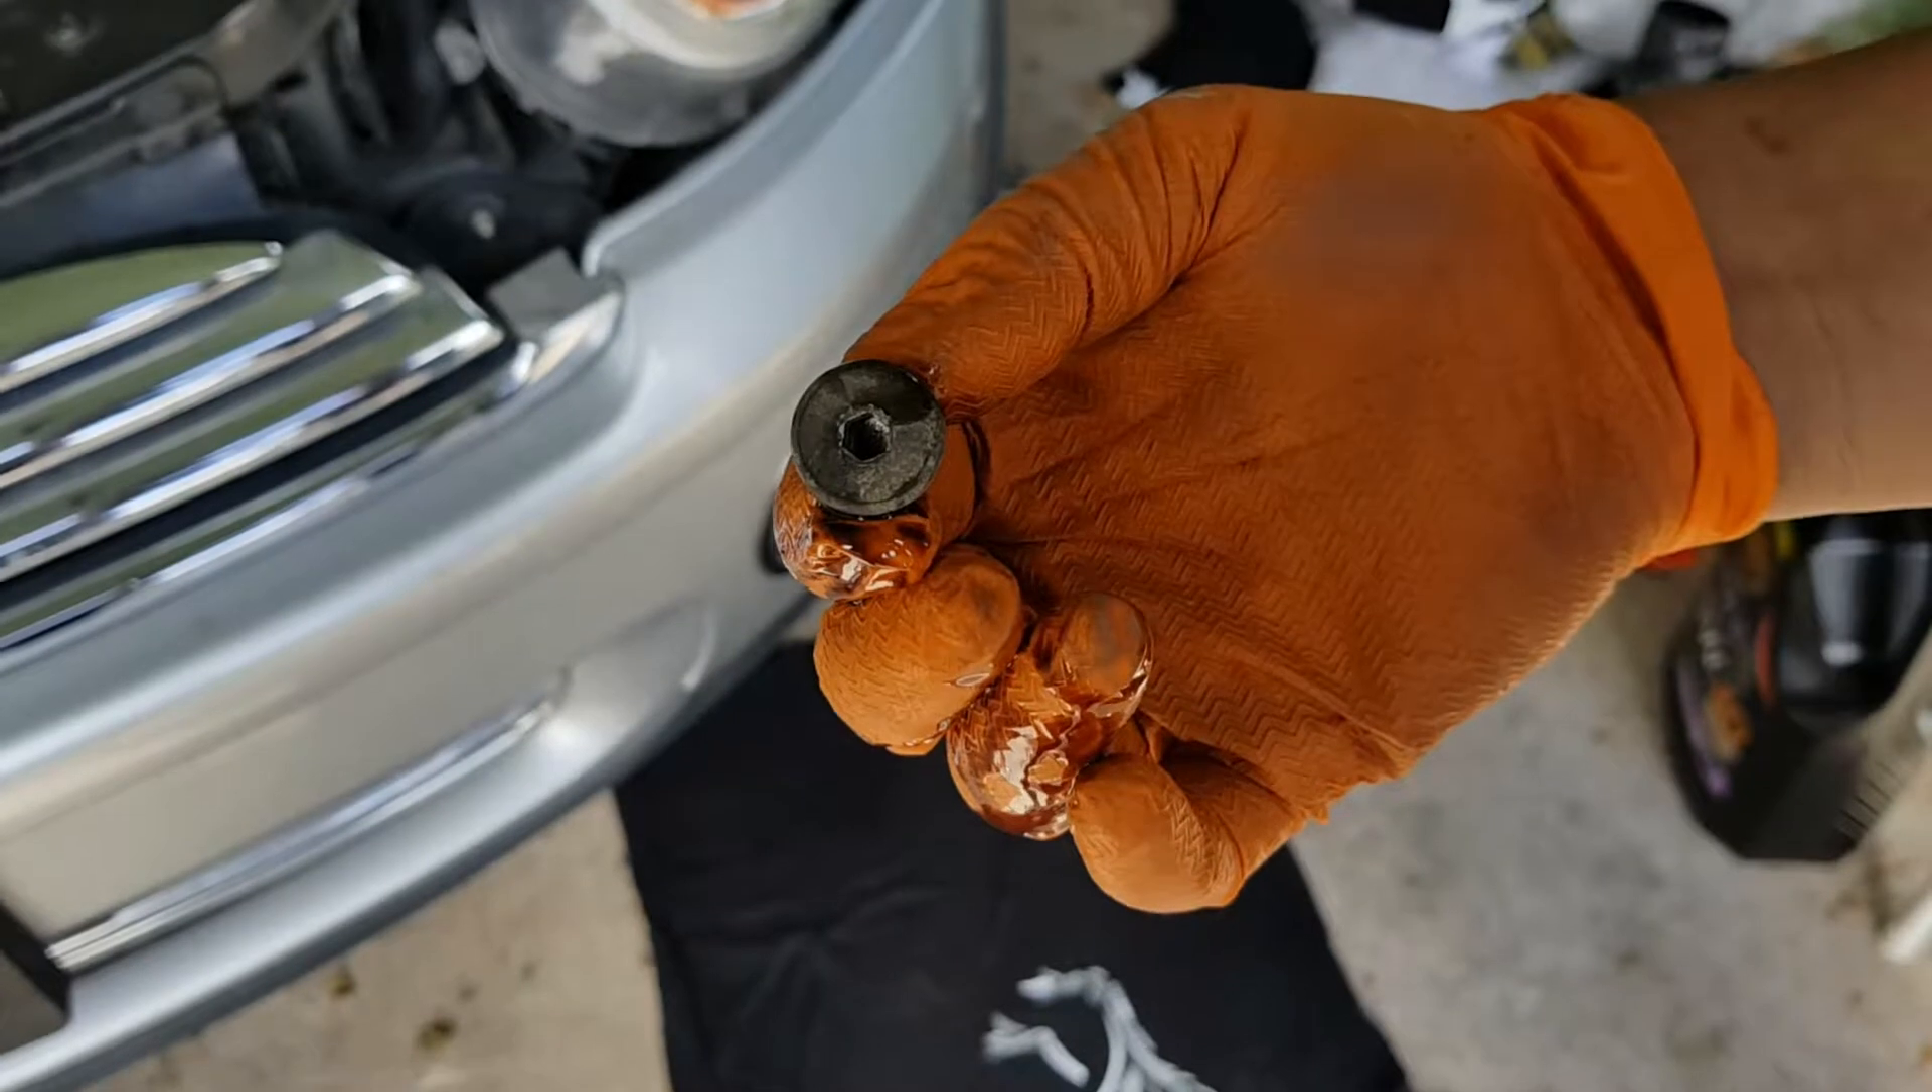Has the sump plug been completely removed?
Yes.